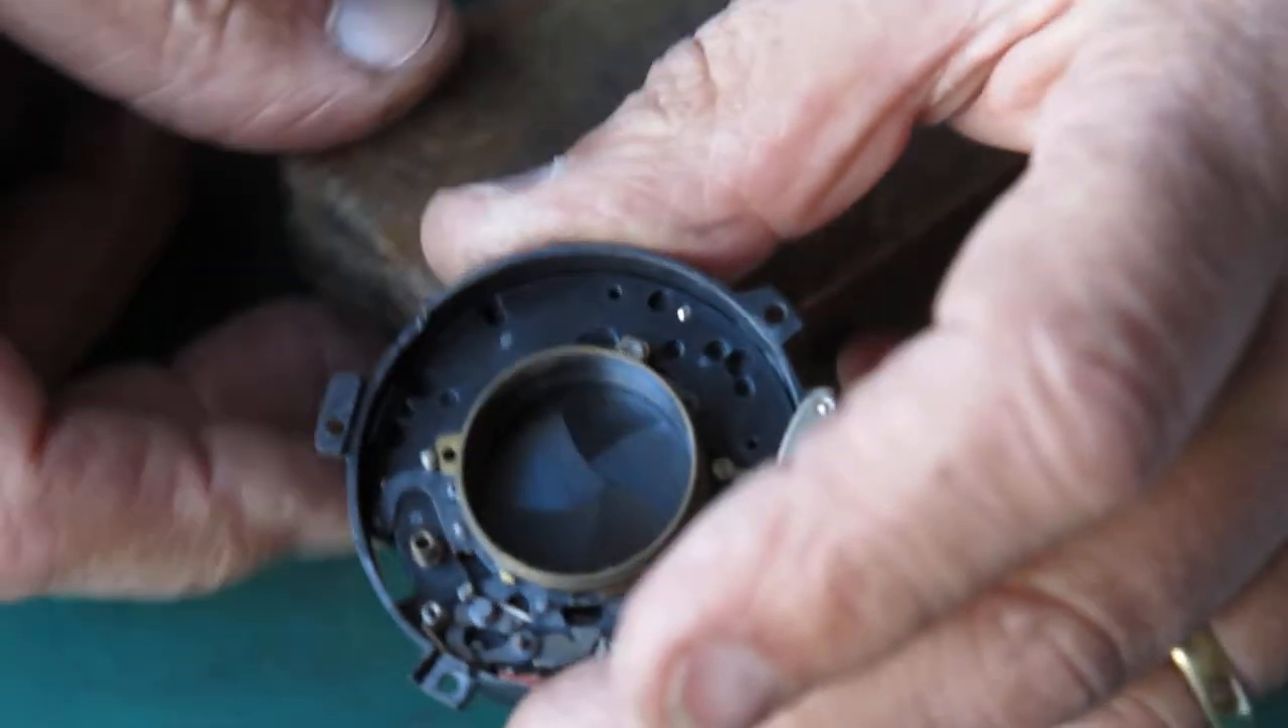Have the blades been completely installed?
Yes.